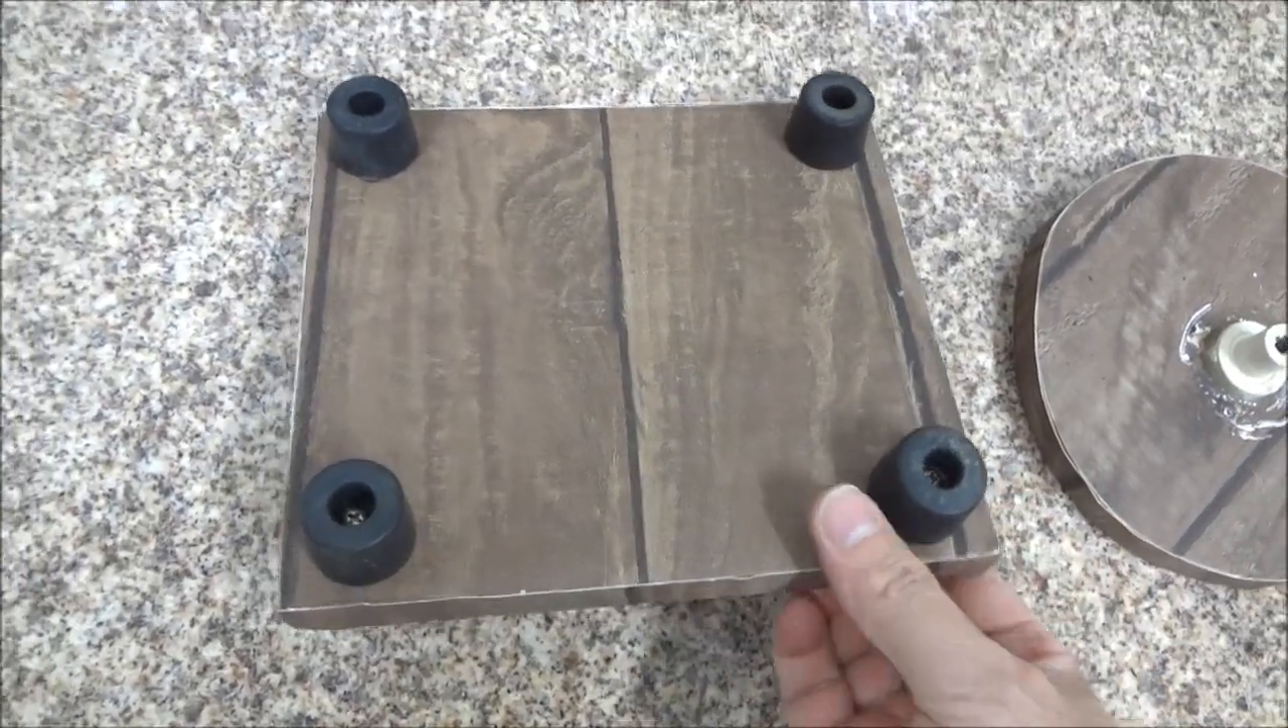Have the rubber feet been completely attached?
Yes.